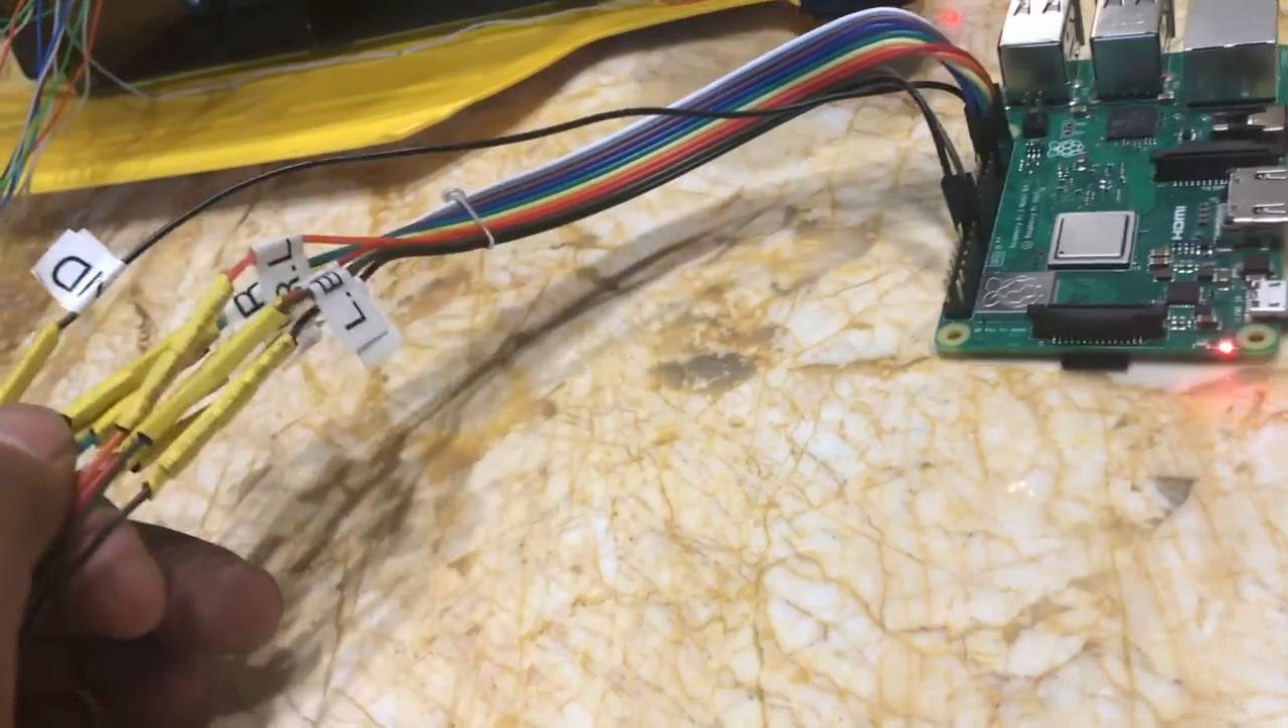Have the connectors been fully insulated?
Yes.